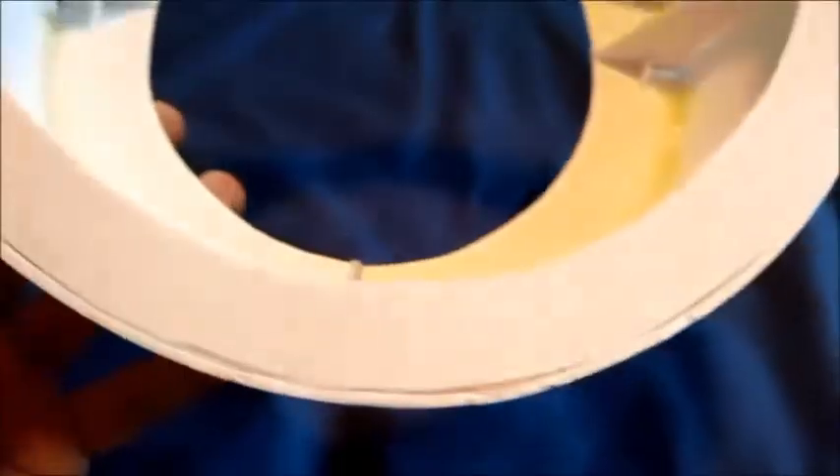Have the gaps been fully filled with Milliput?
No.